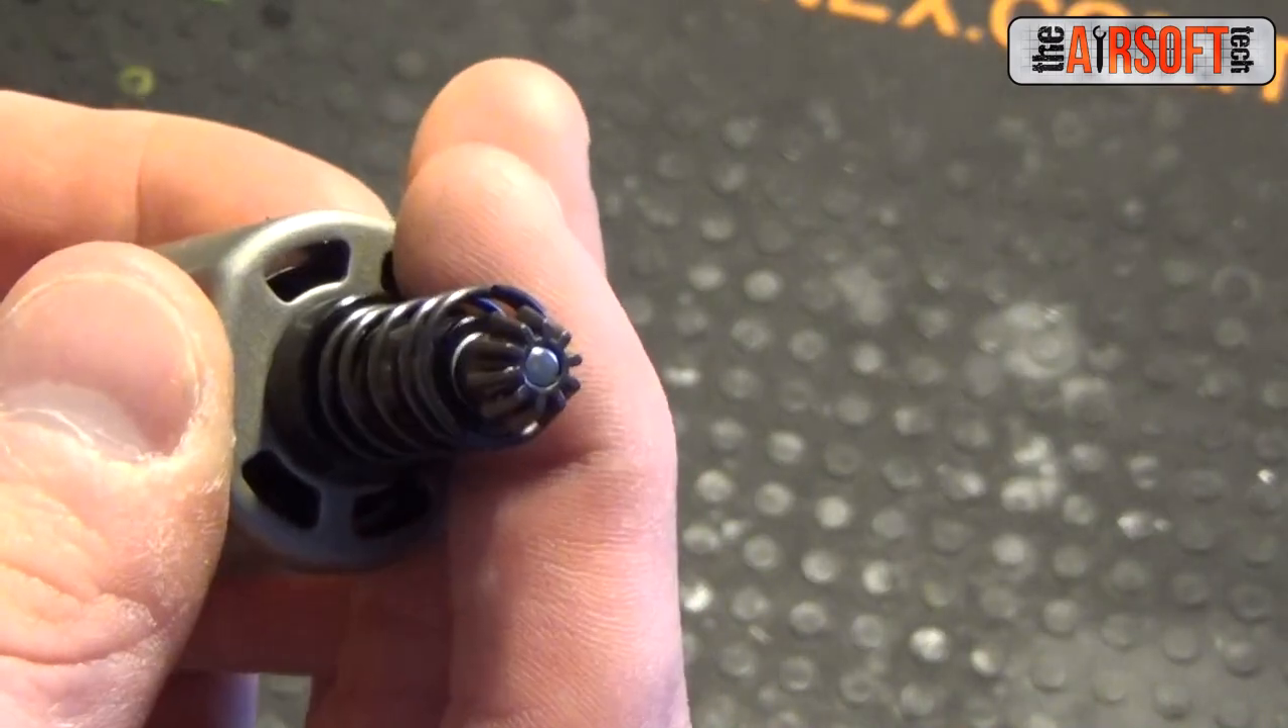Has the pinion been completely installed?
Yes.